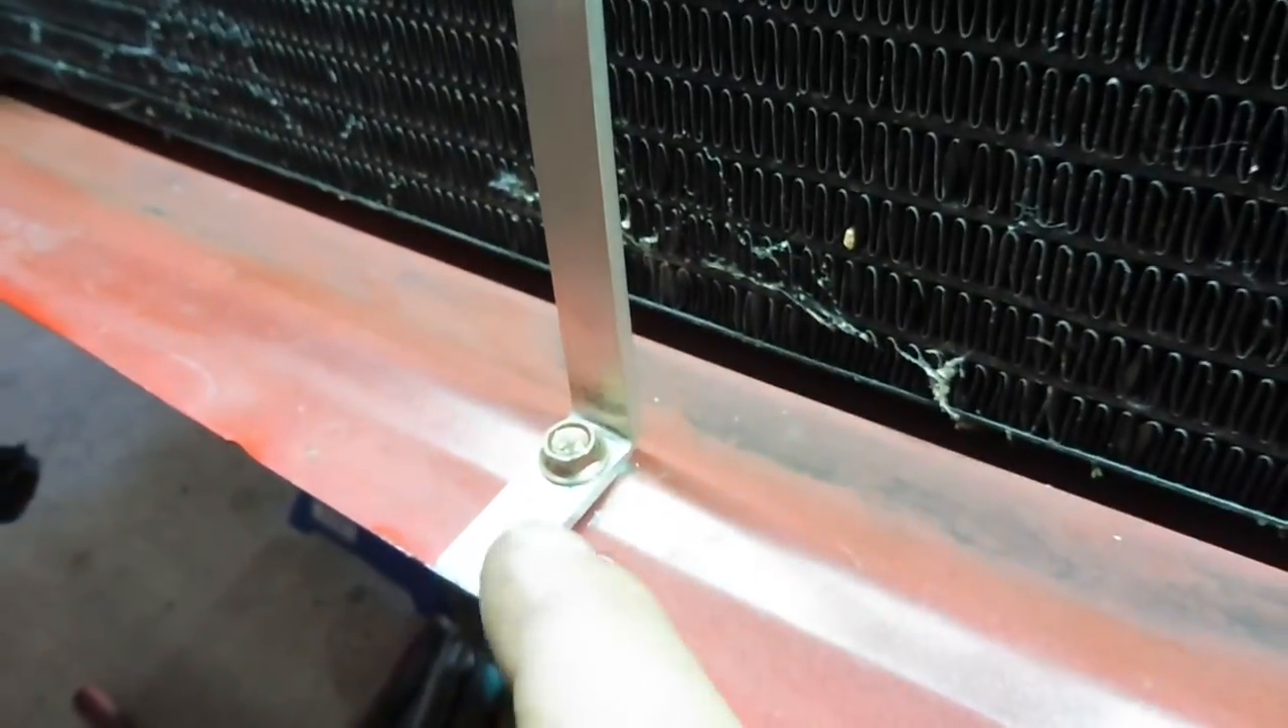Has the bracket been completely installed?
Yes.